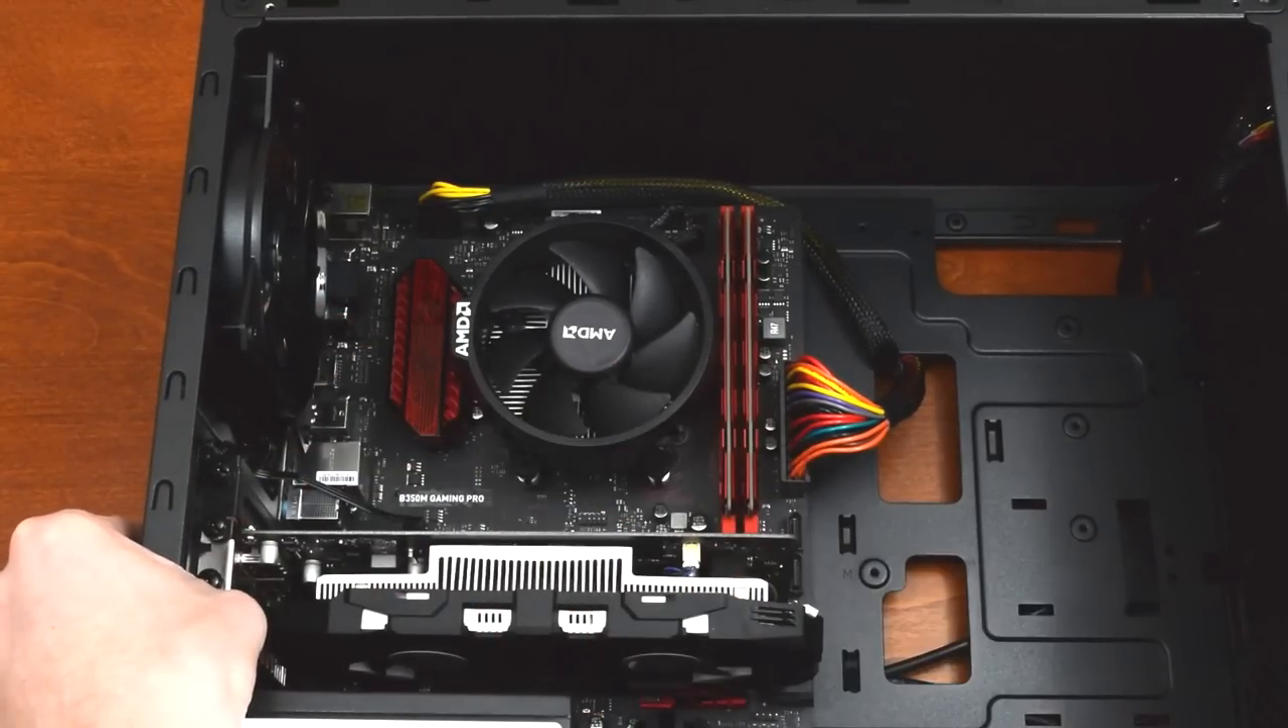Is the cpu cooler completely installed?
Yes.